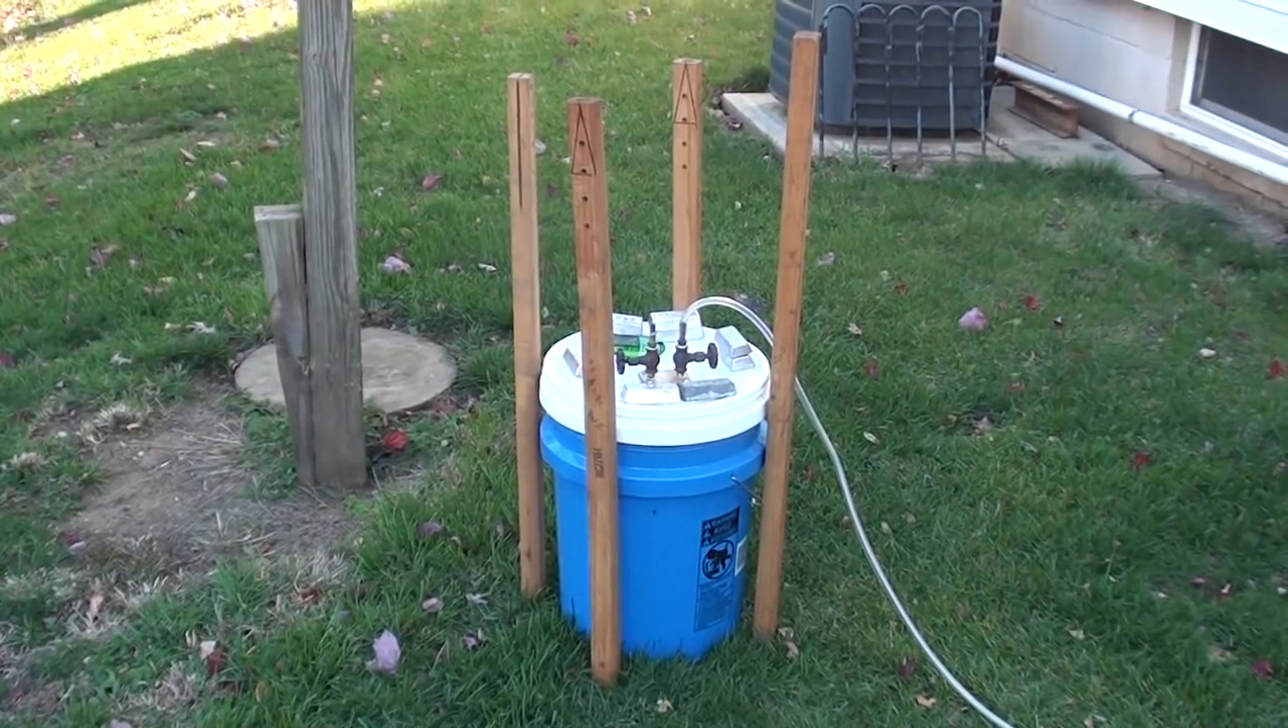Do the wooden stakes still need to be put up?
No.